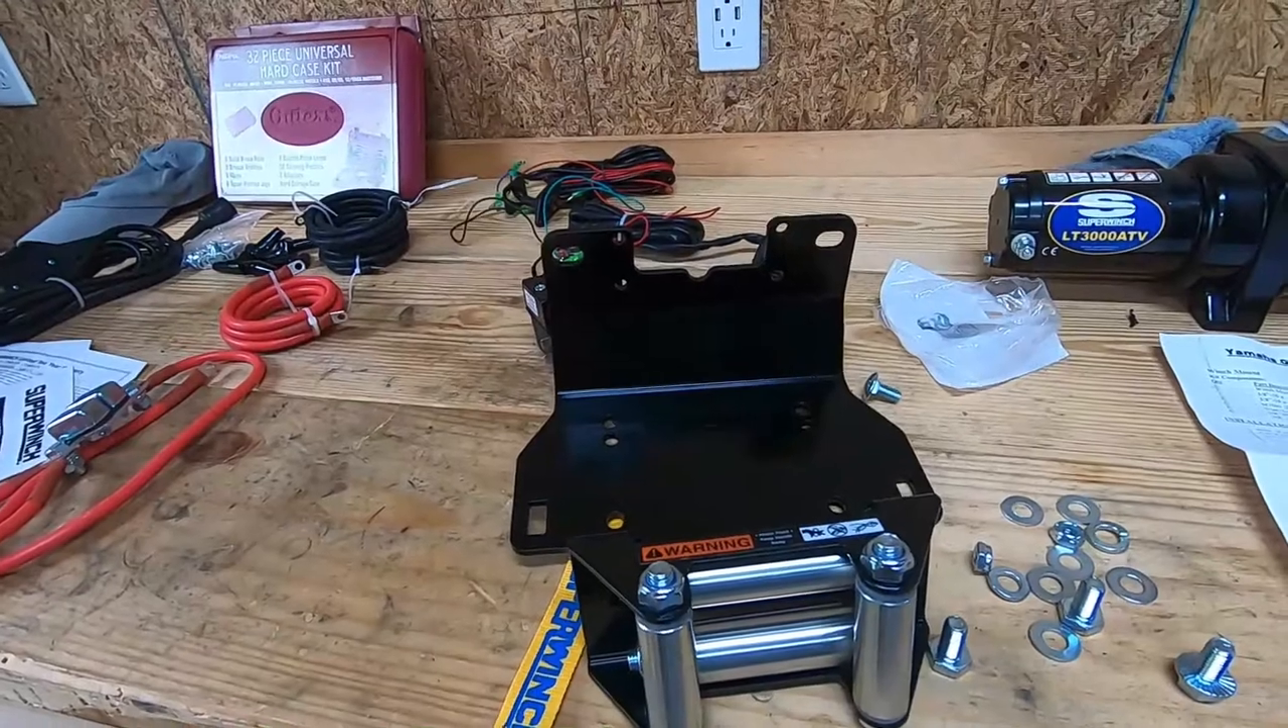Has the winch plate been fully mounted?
No.